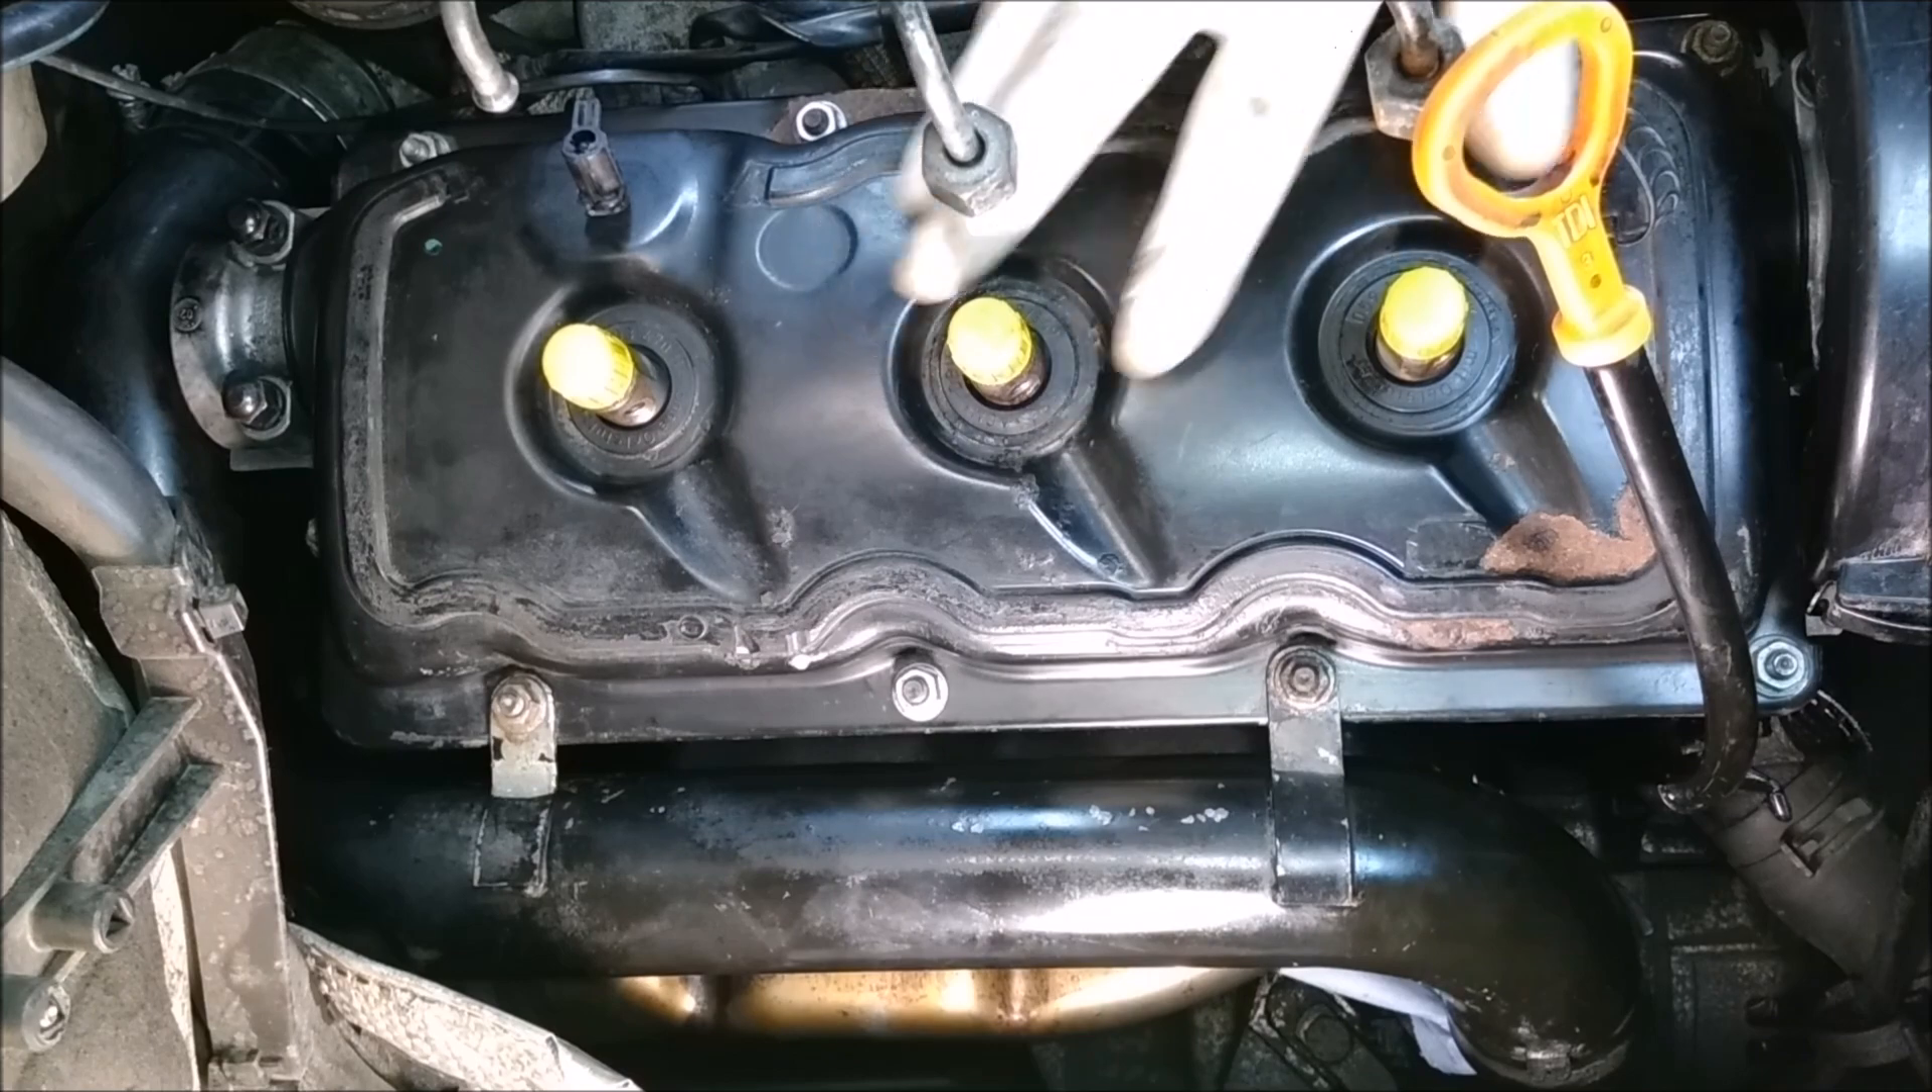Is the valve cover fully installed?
Yes.